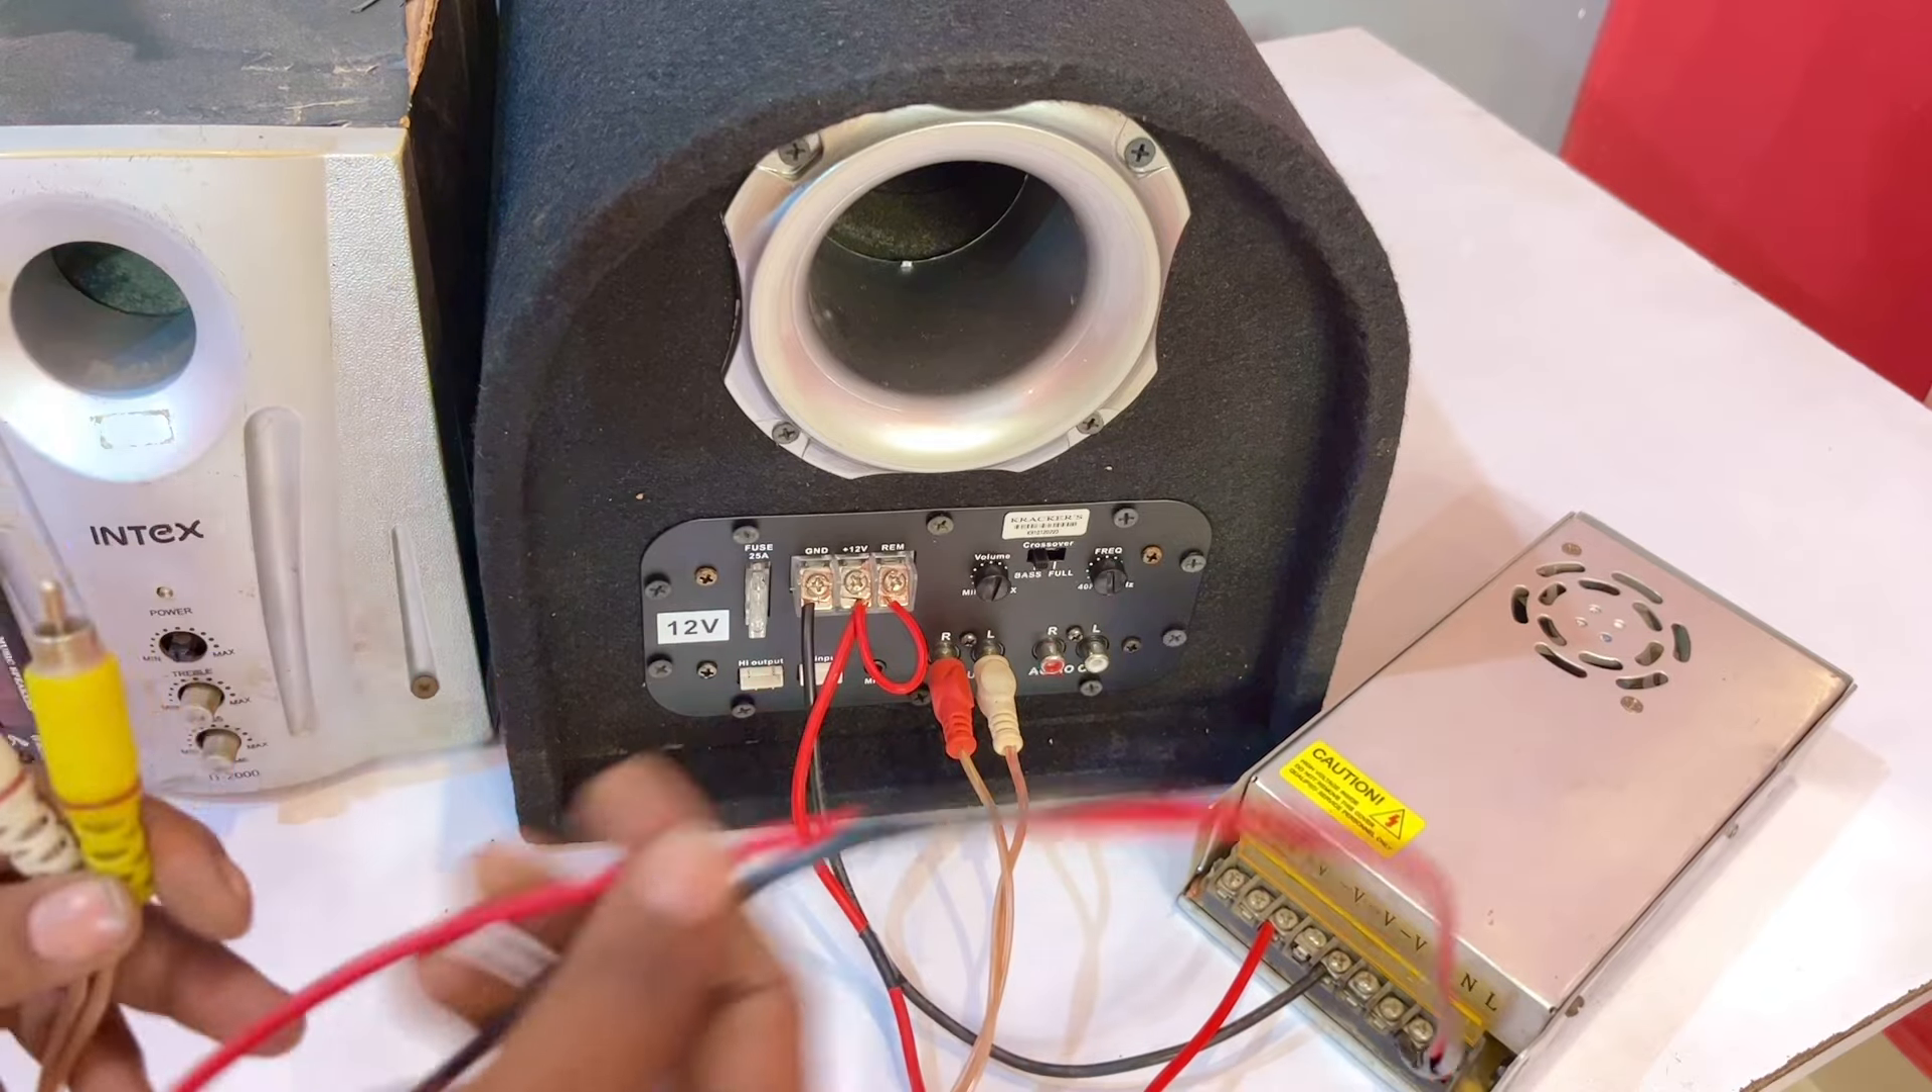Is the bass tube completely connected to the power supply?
Yes.